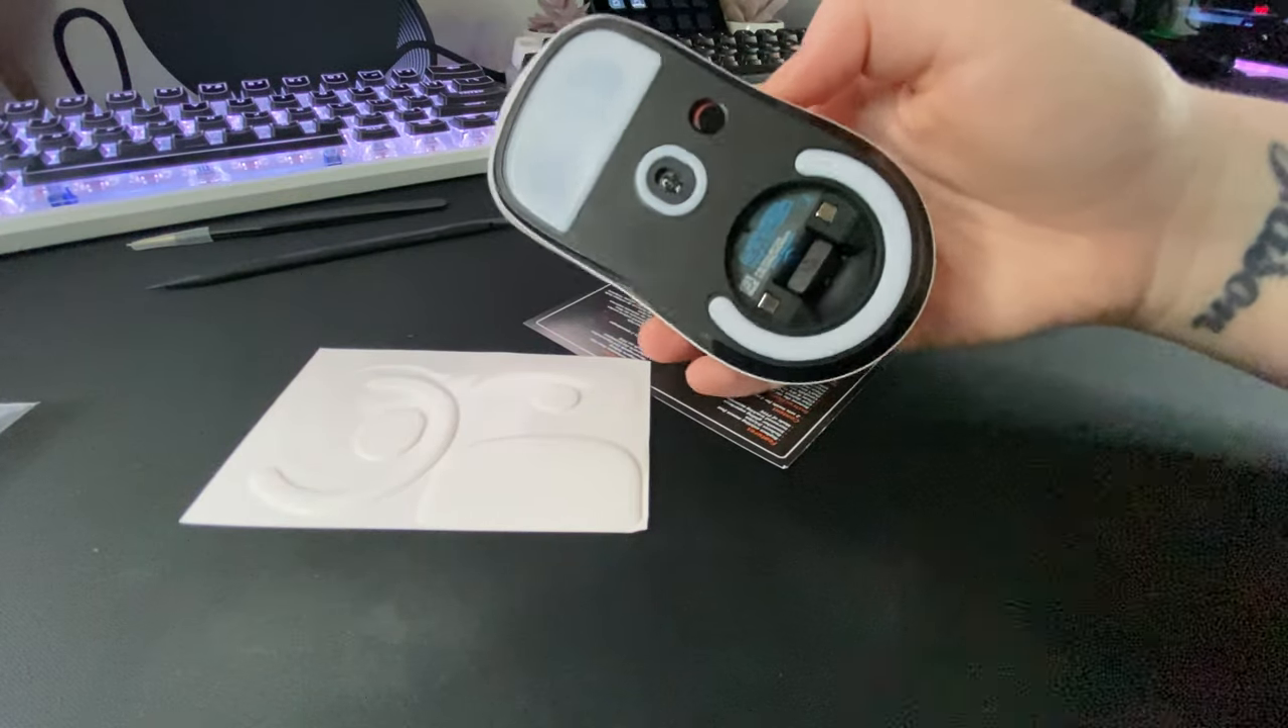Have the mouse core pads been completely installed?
Yes.